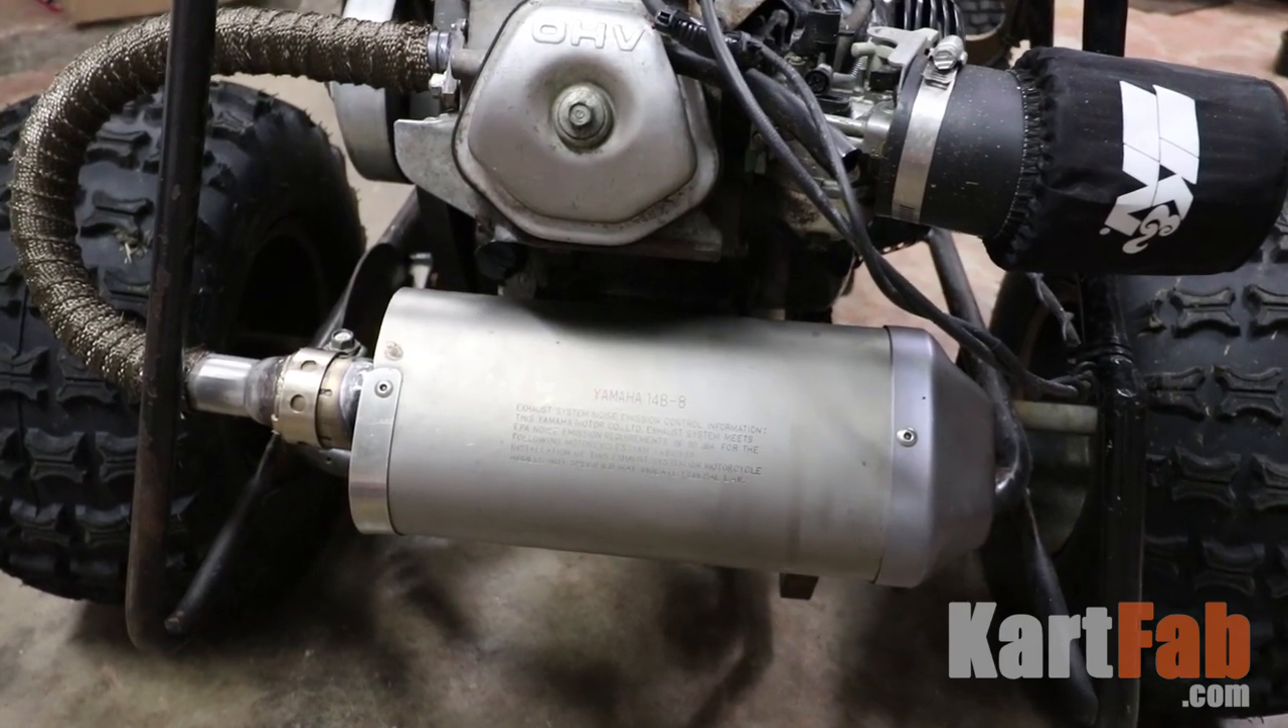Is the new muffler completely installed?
Yes.